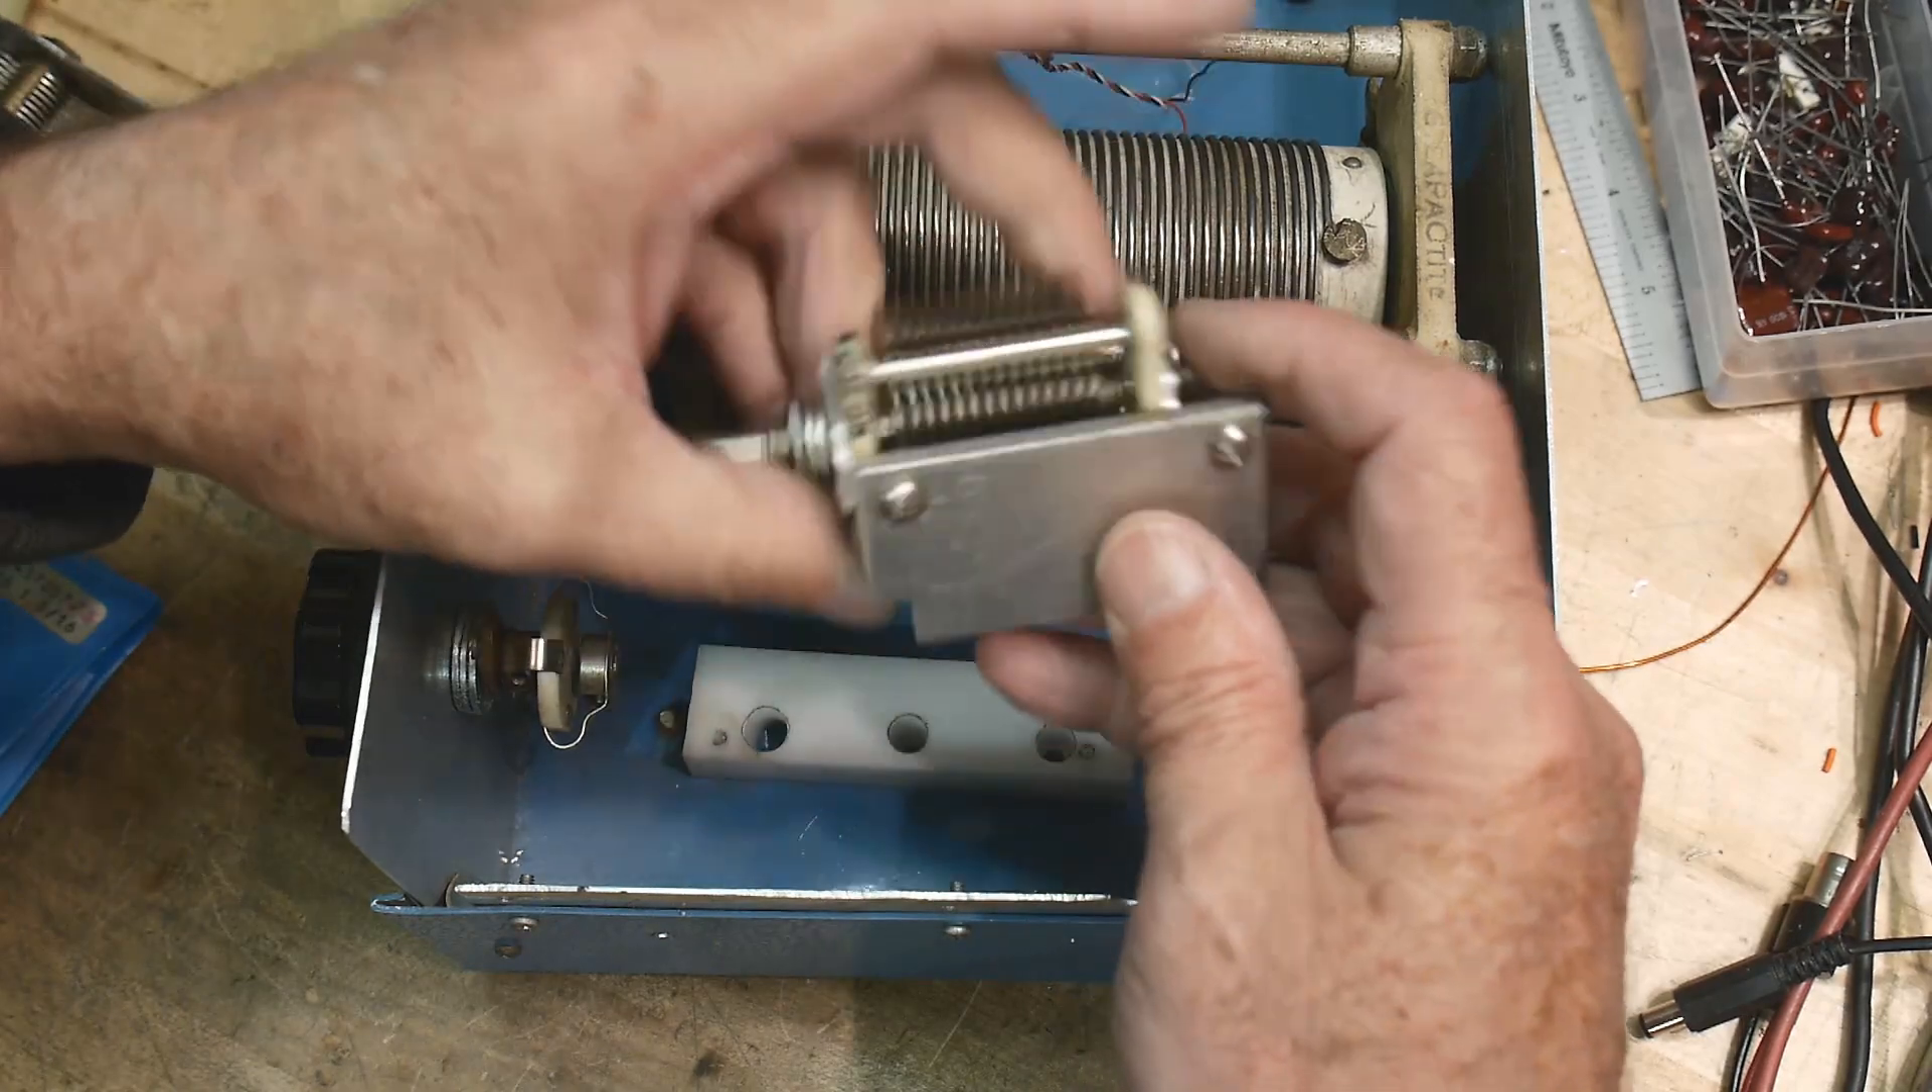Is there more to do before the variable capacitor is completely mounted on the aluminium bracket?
No.